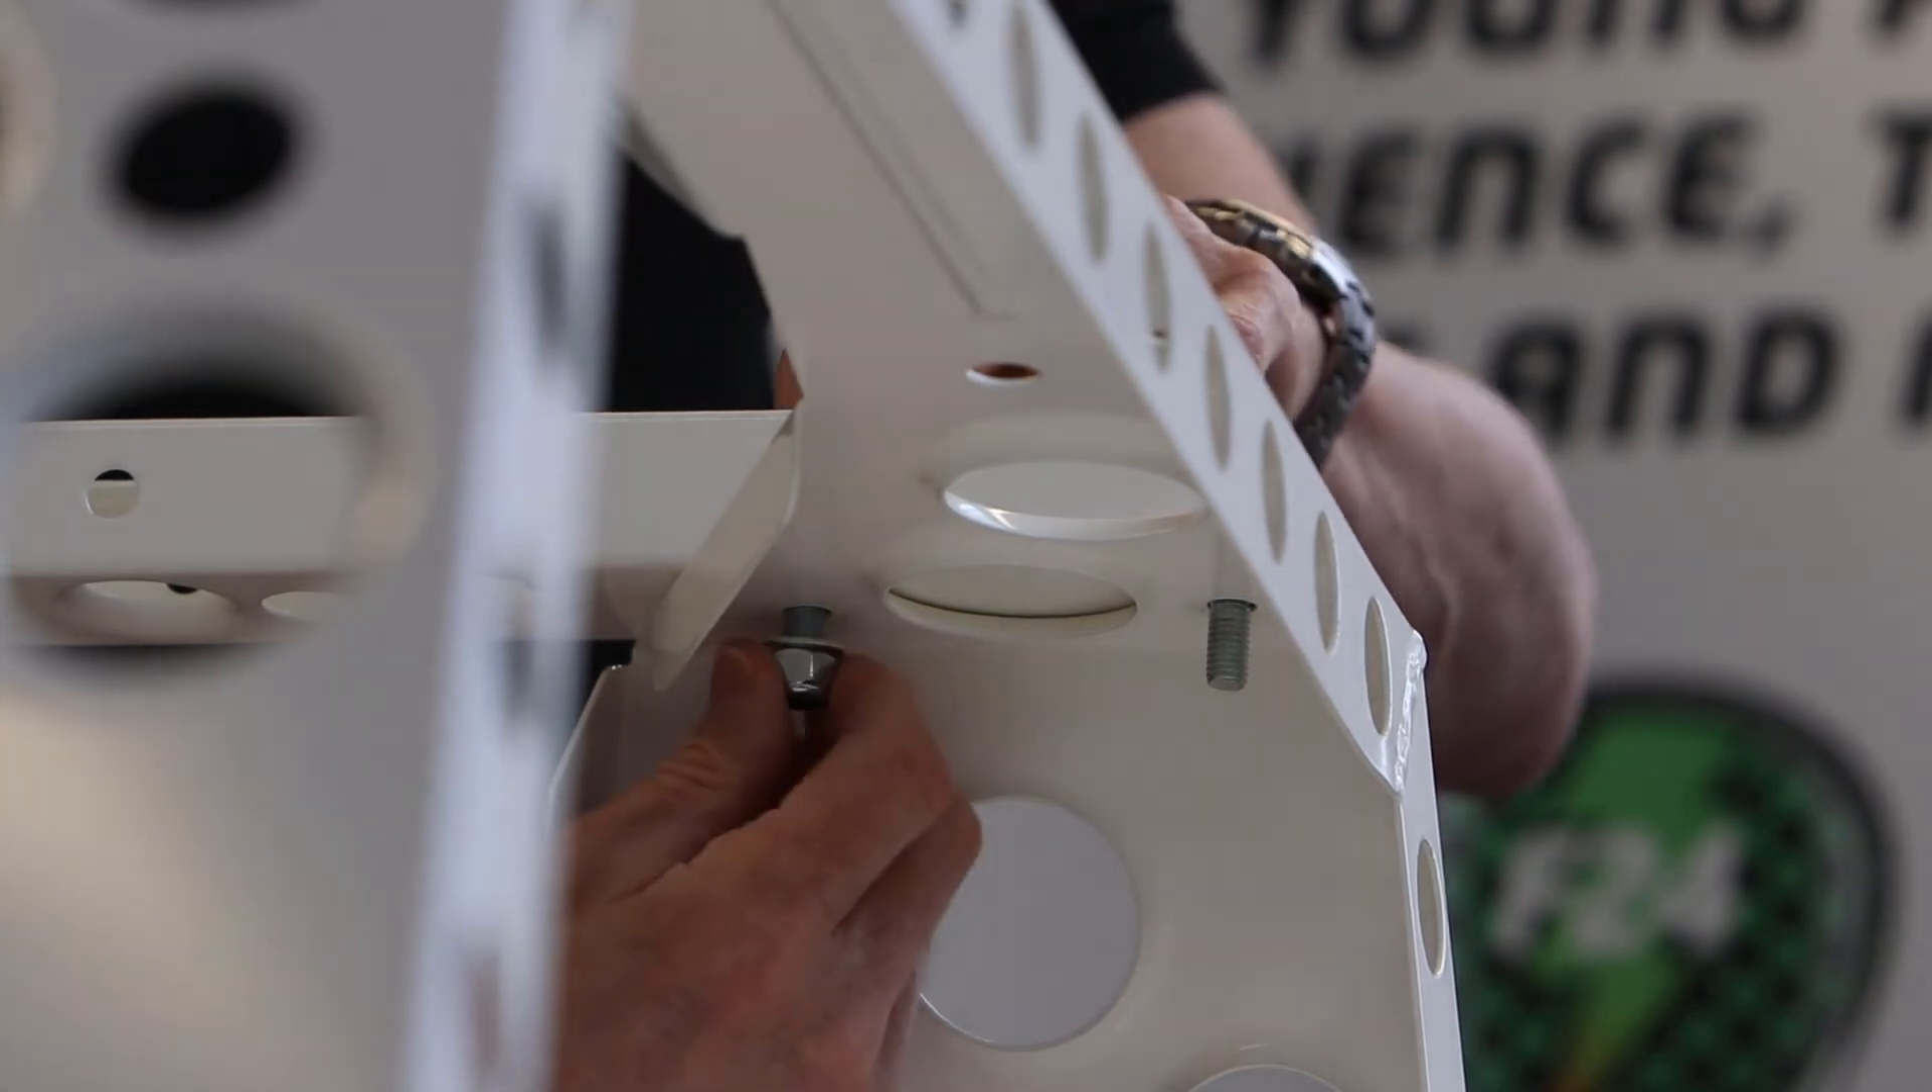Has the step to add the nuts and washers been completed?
No.